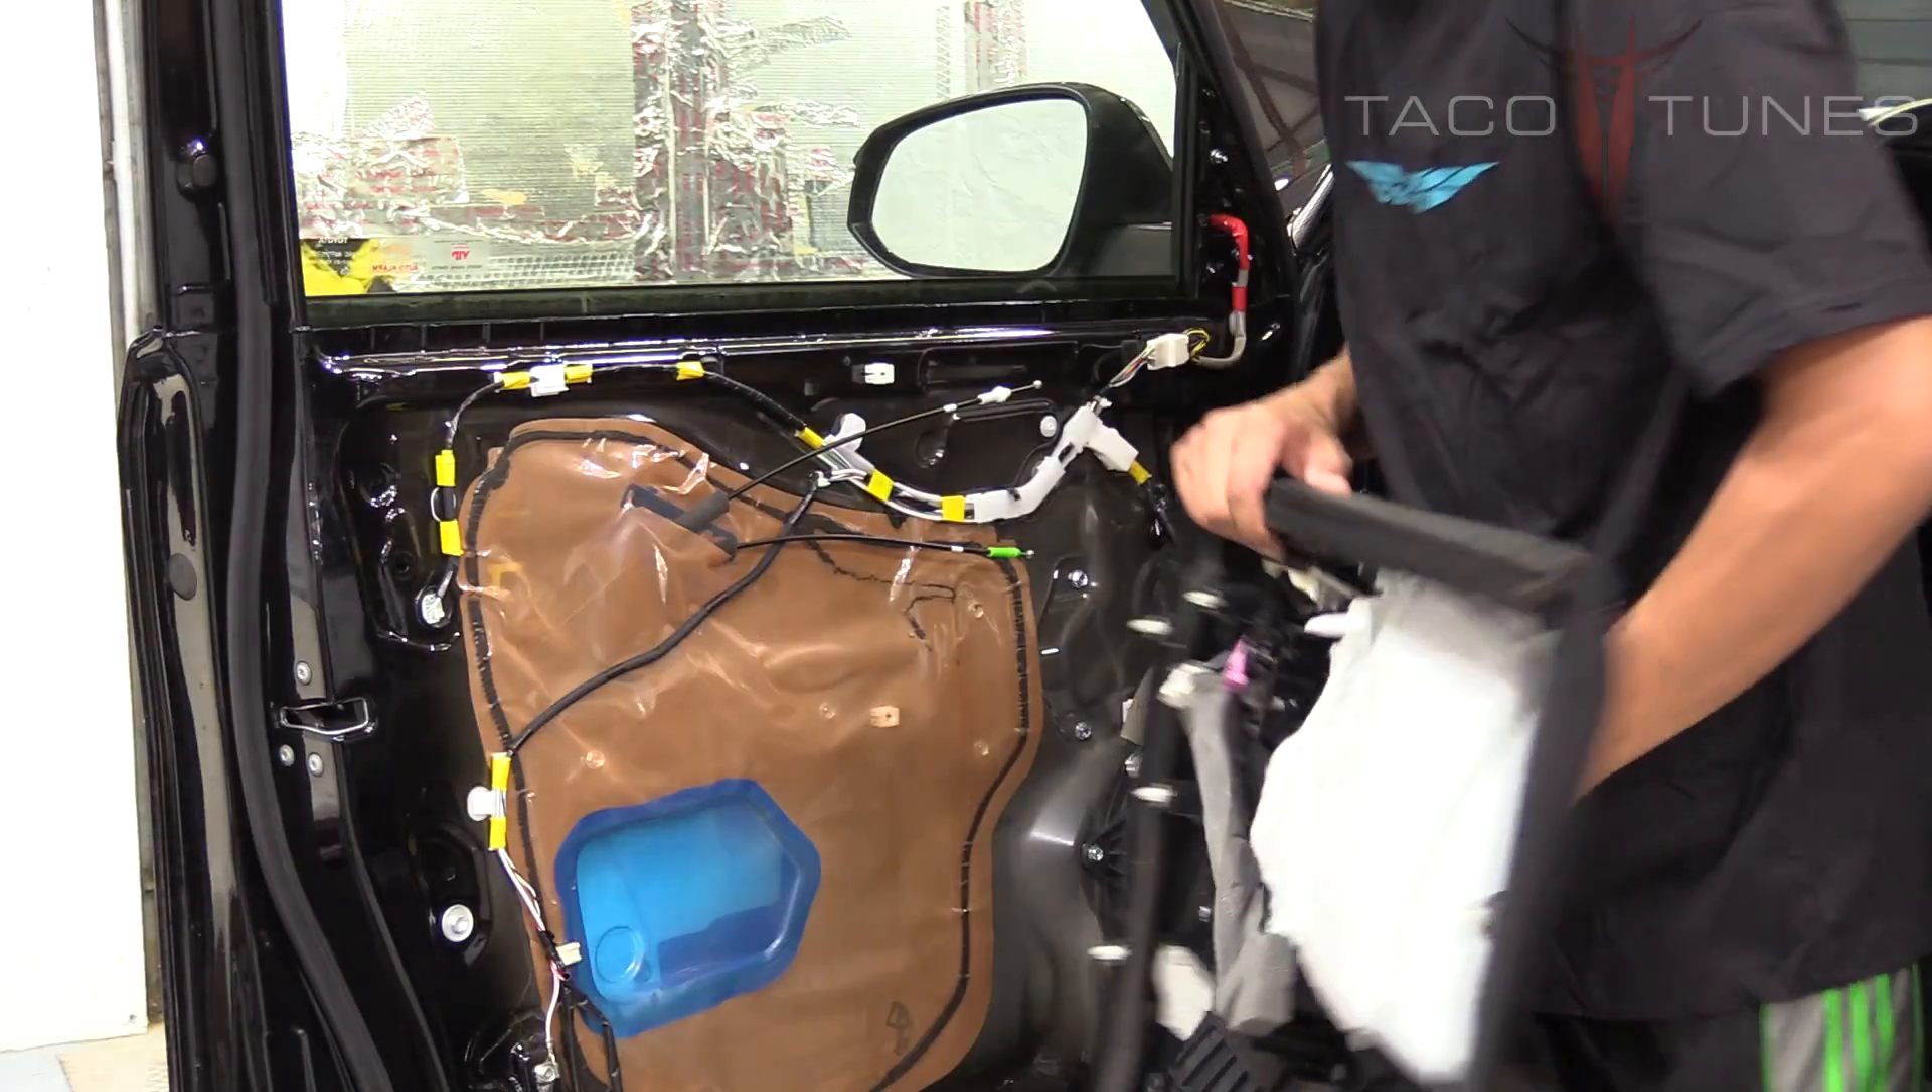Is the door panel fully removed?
Yes.